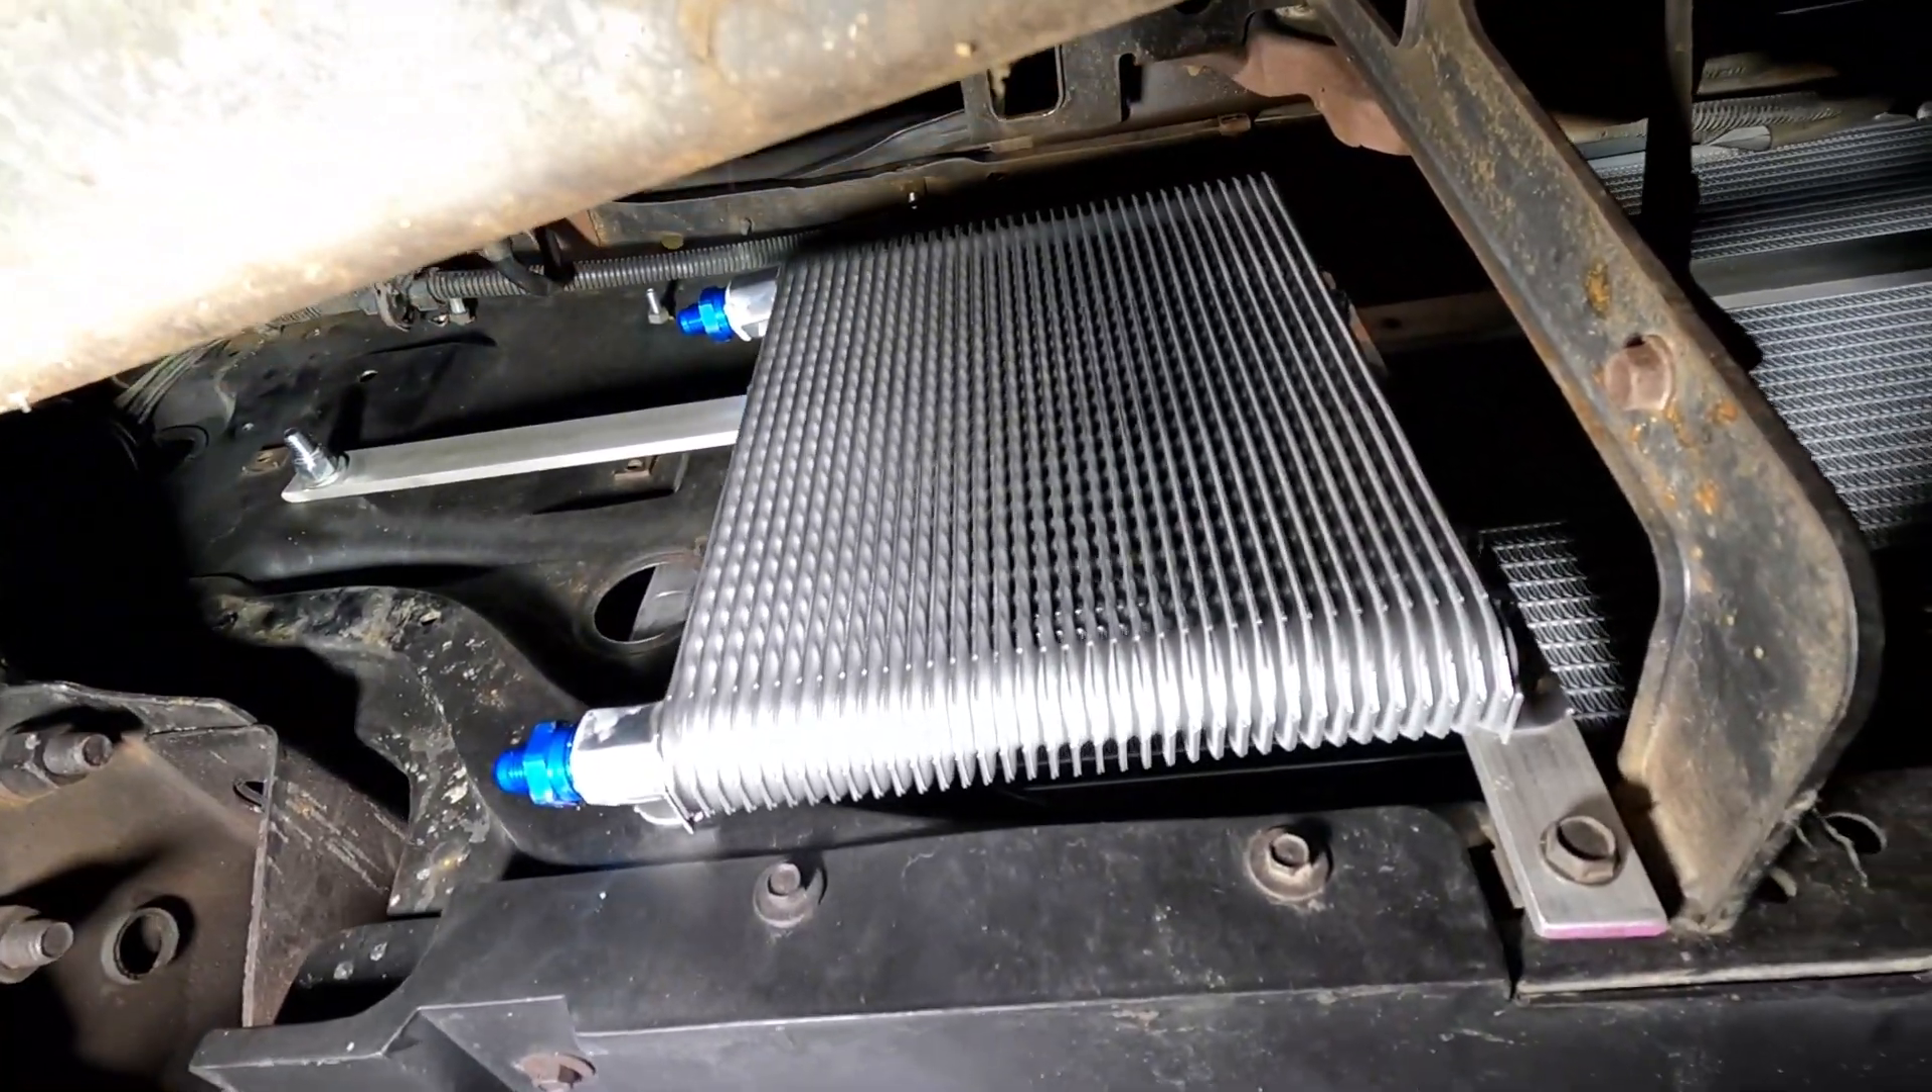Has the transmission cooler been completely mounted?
Yes.